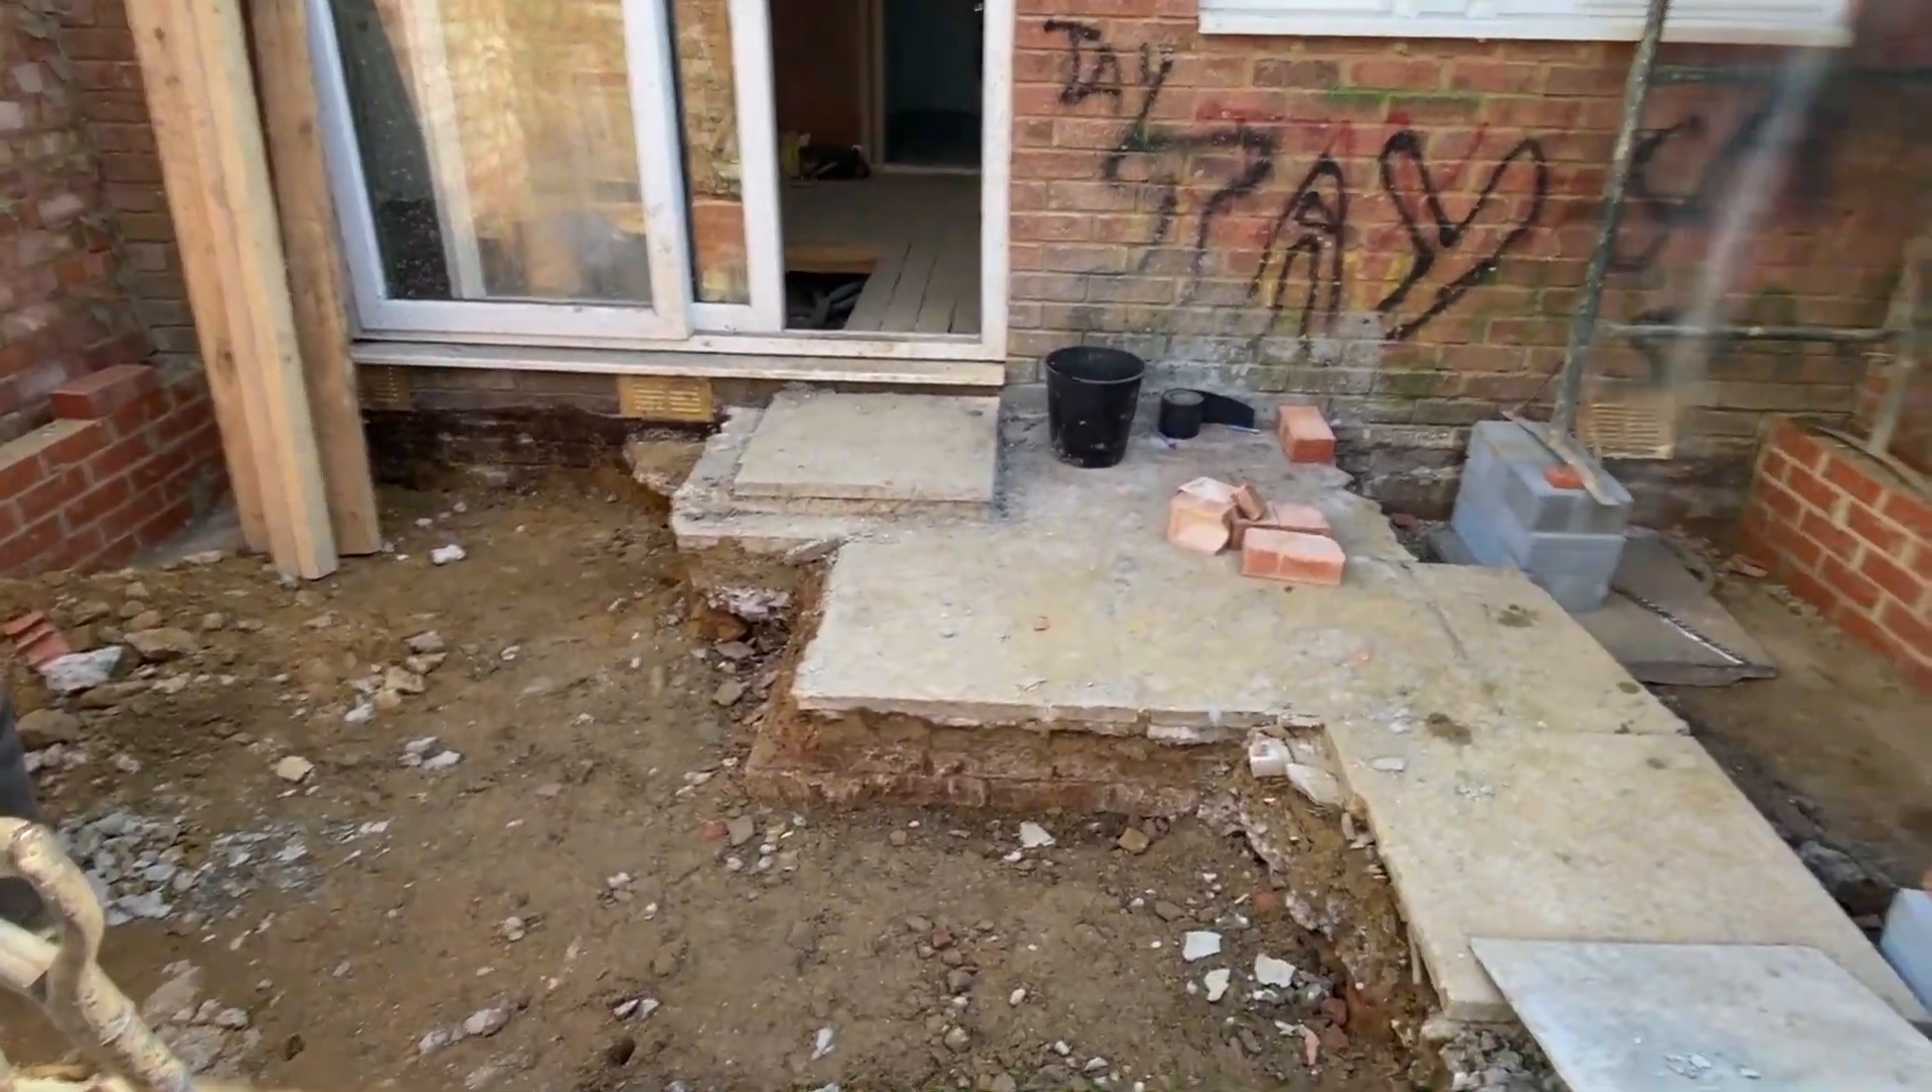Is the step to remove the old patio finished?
No.